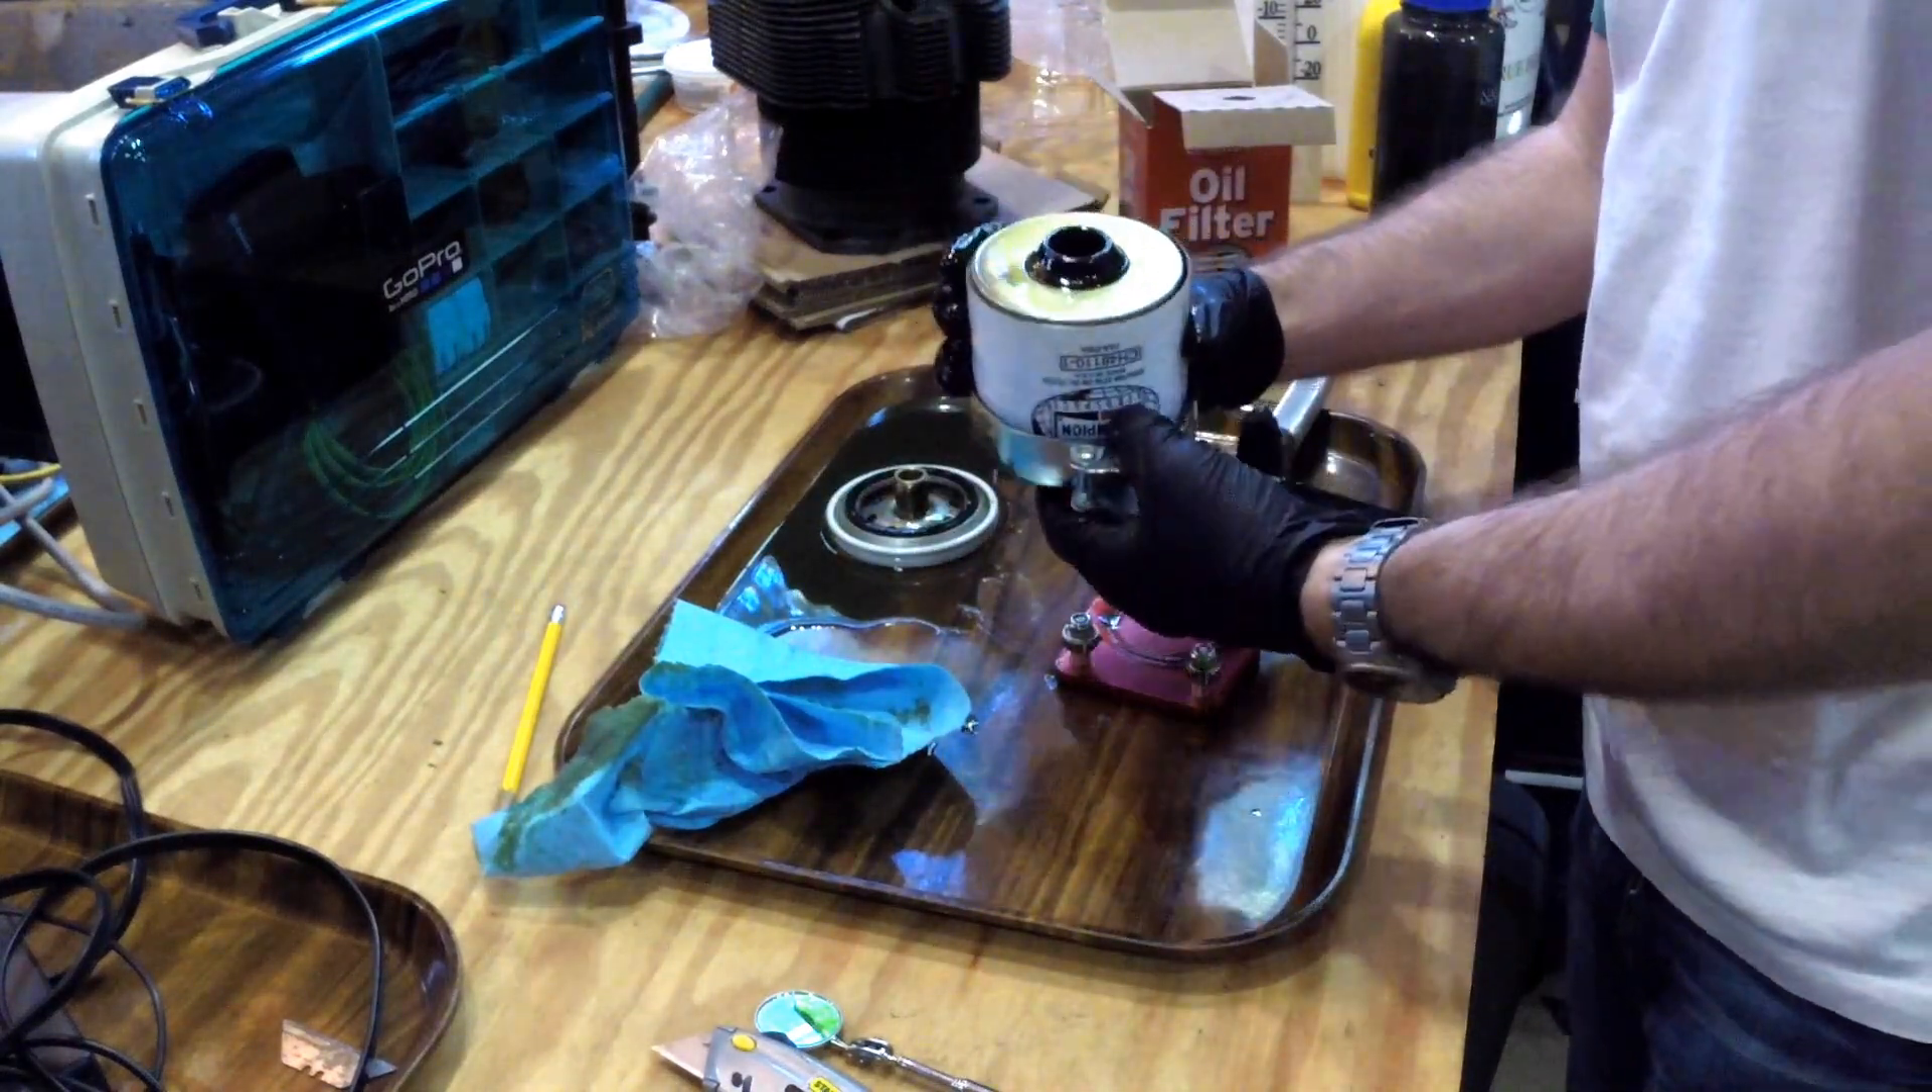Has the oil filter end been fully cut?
Yes.